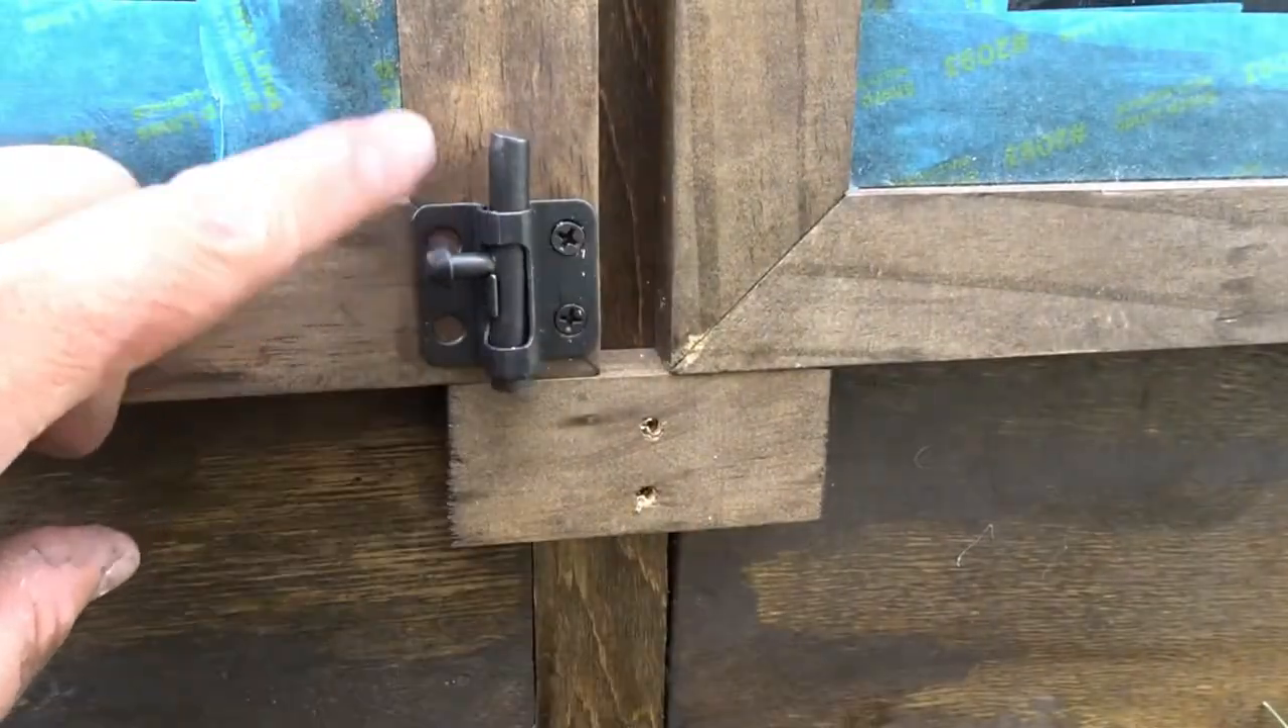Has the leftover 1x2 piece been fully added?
Yes.